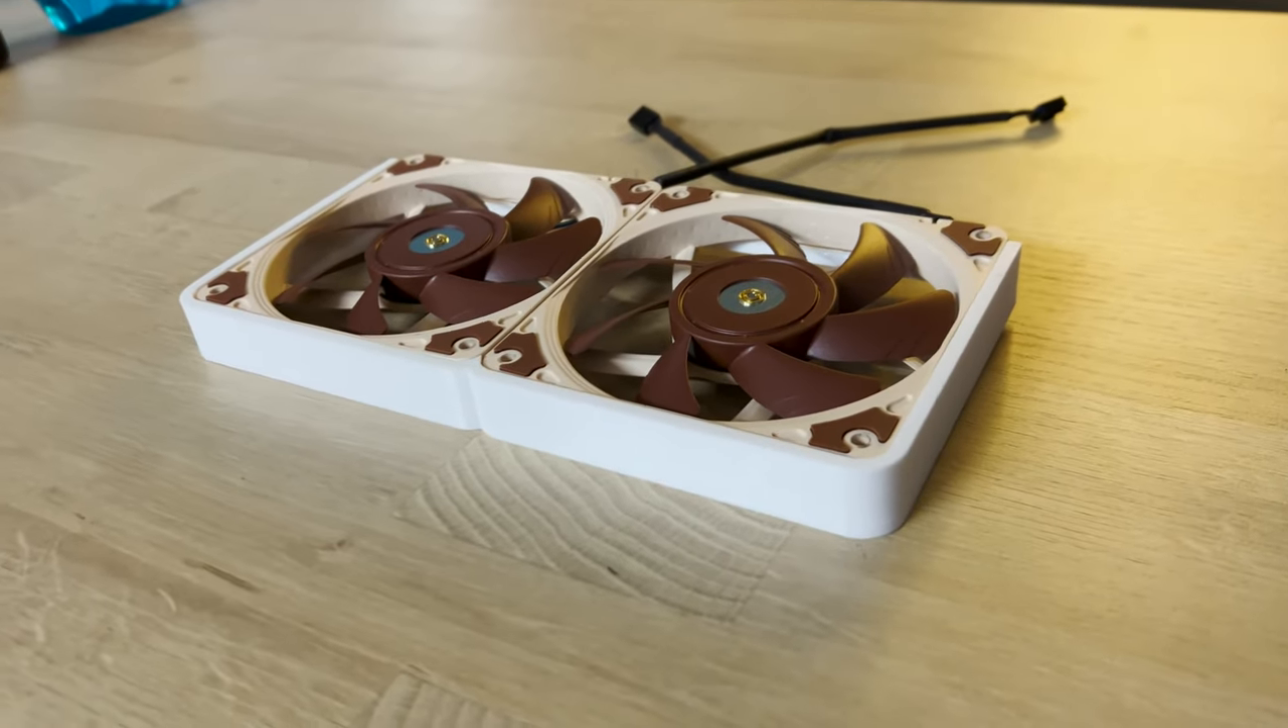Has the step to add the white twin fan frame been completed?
Yes.